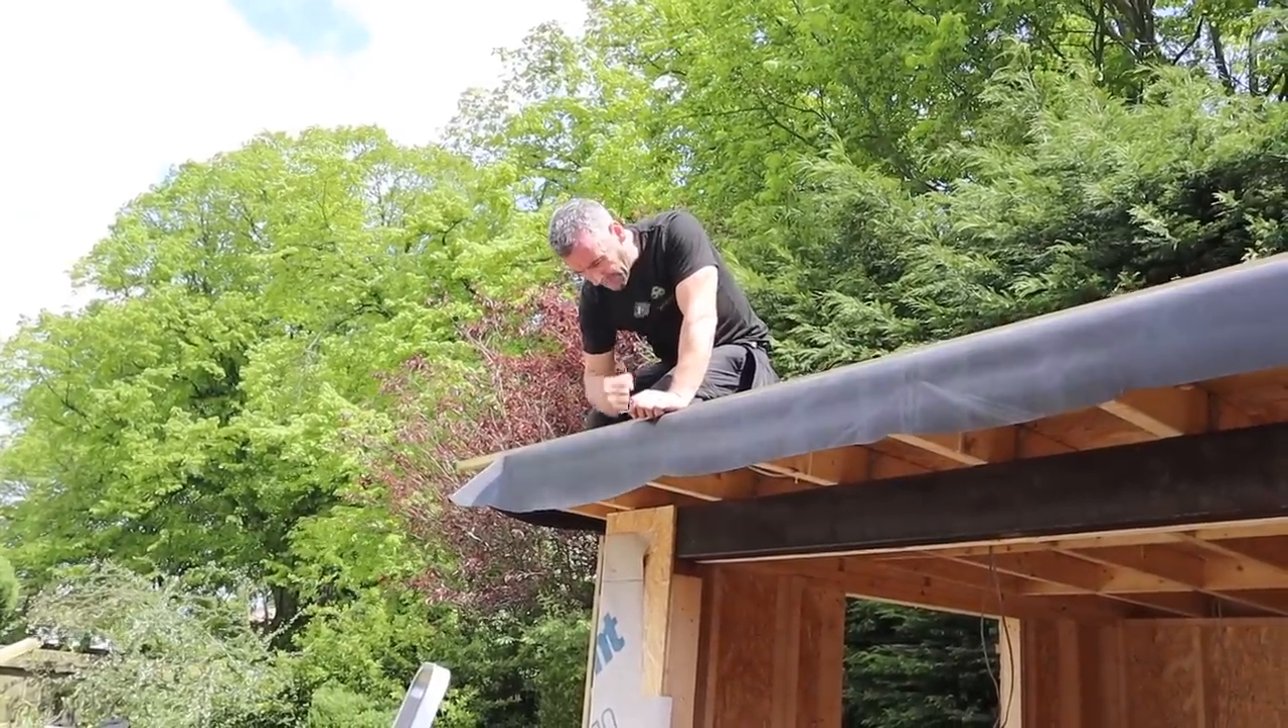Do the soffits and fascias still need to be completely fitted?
Yes.